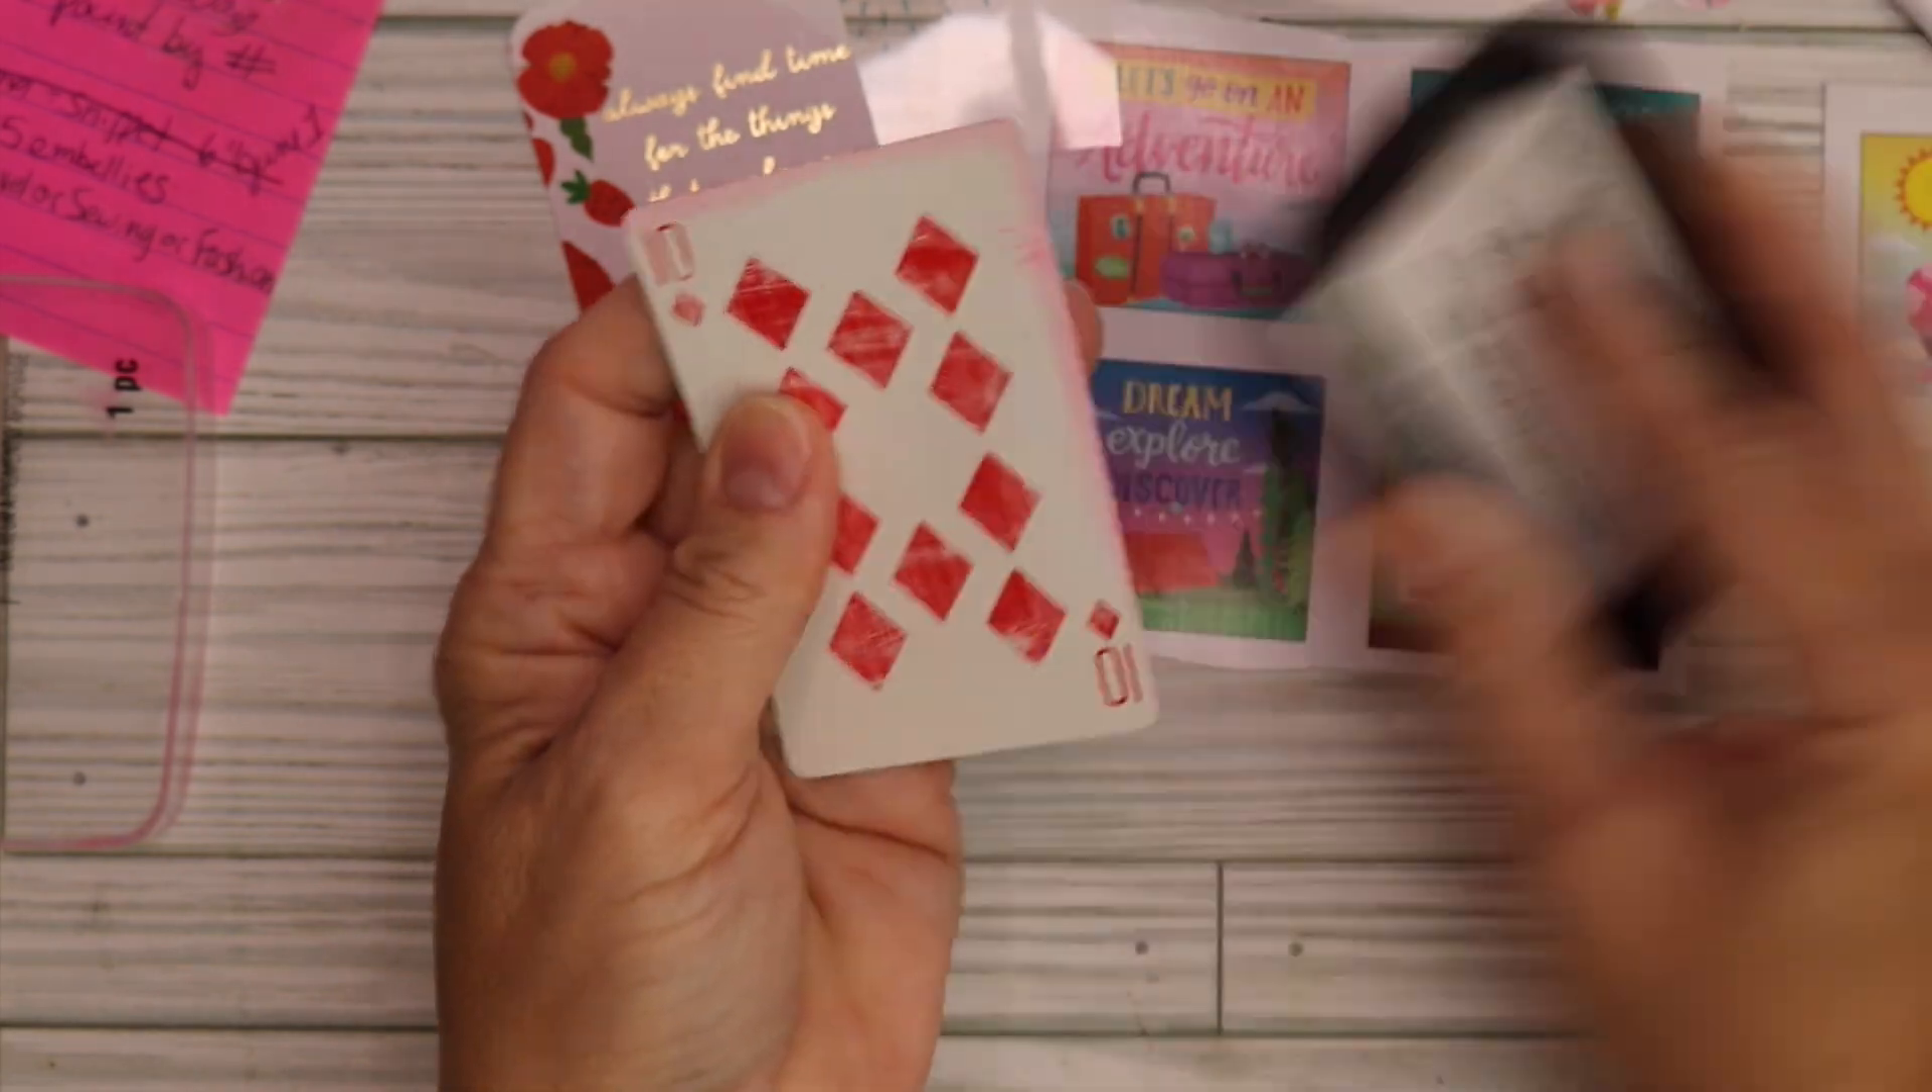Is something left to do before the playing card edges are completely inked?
Yes.